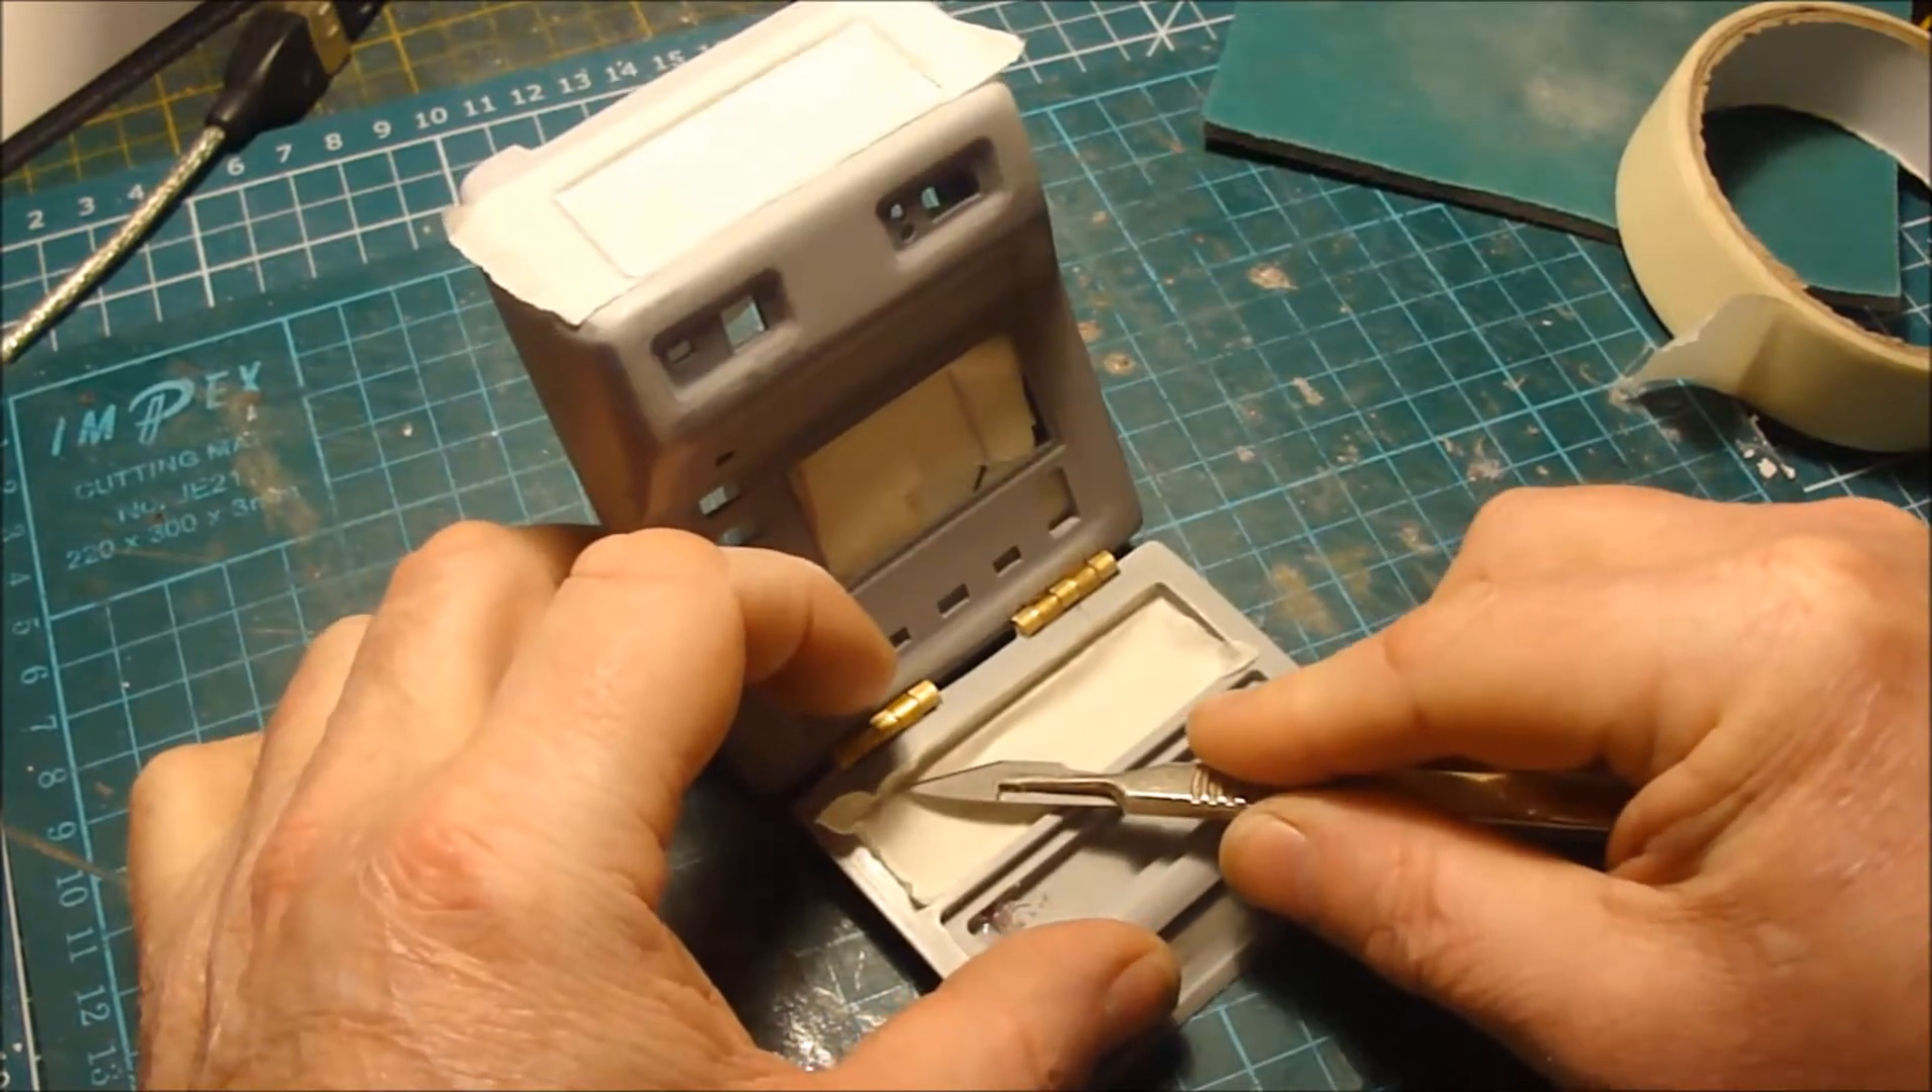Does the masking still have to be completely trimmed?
Yes.